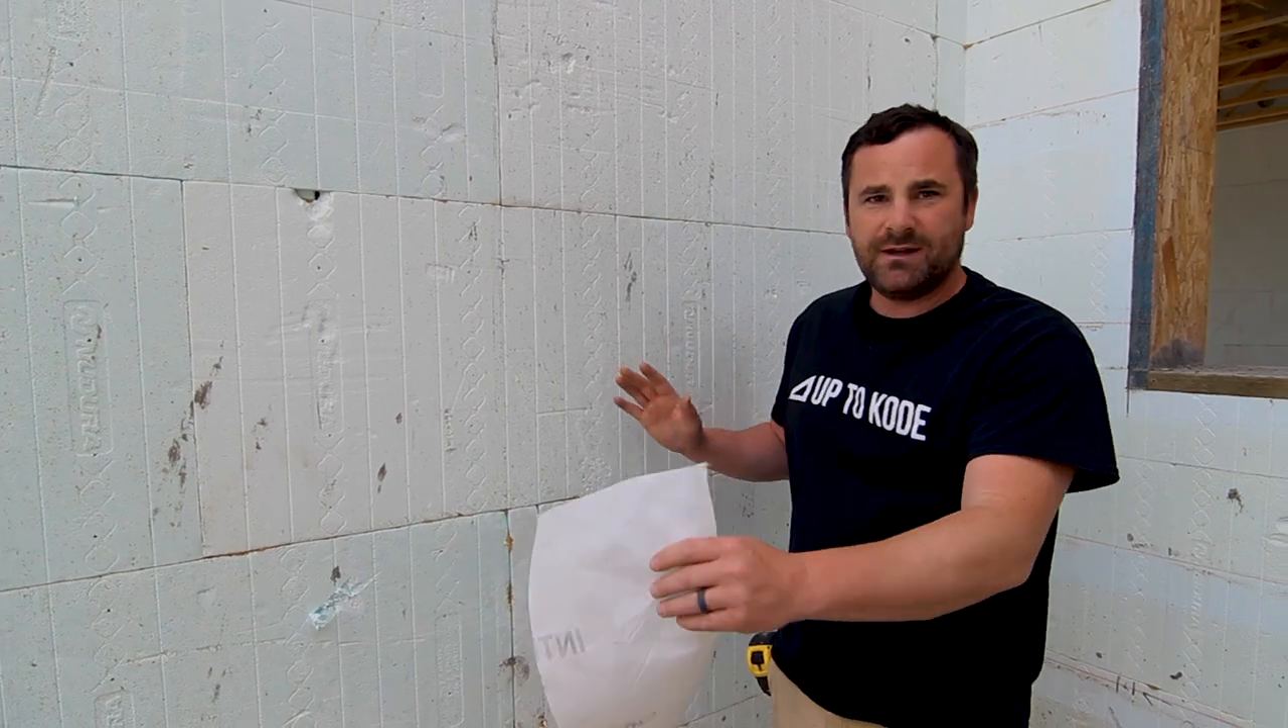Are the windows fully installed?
No.